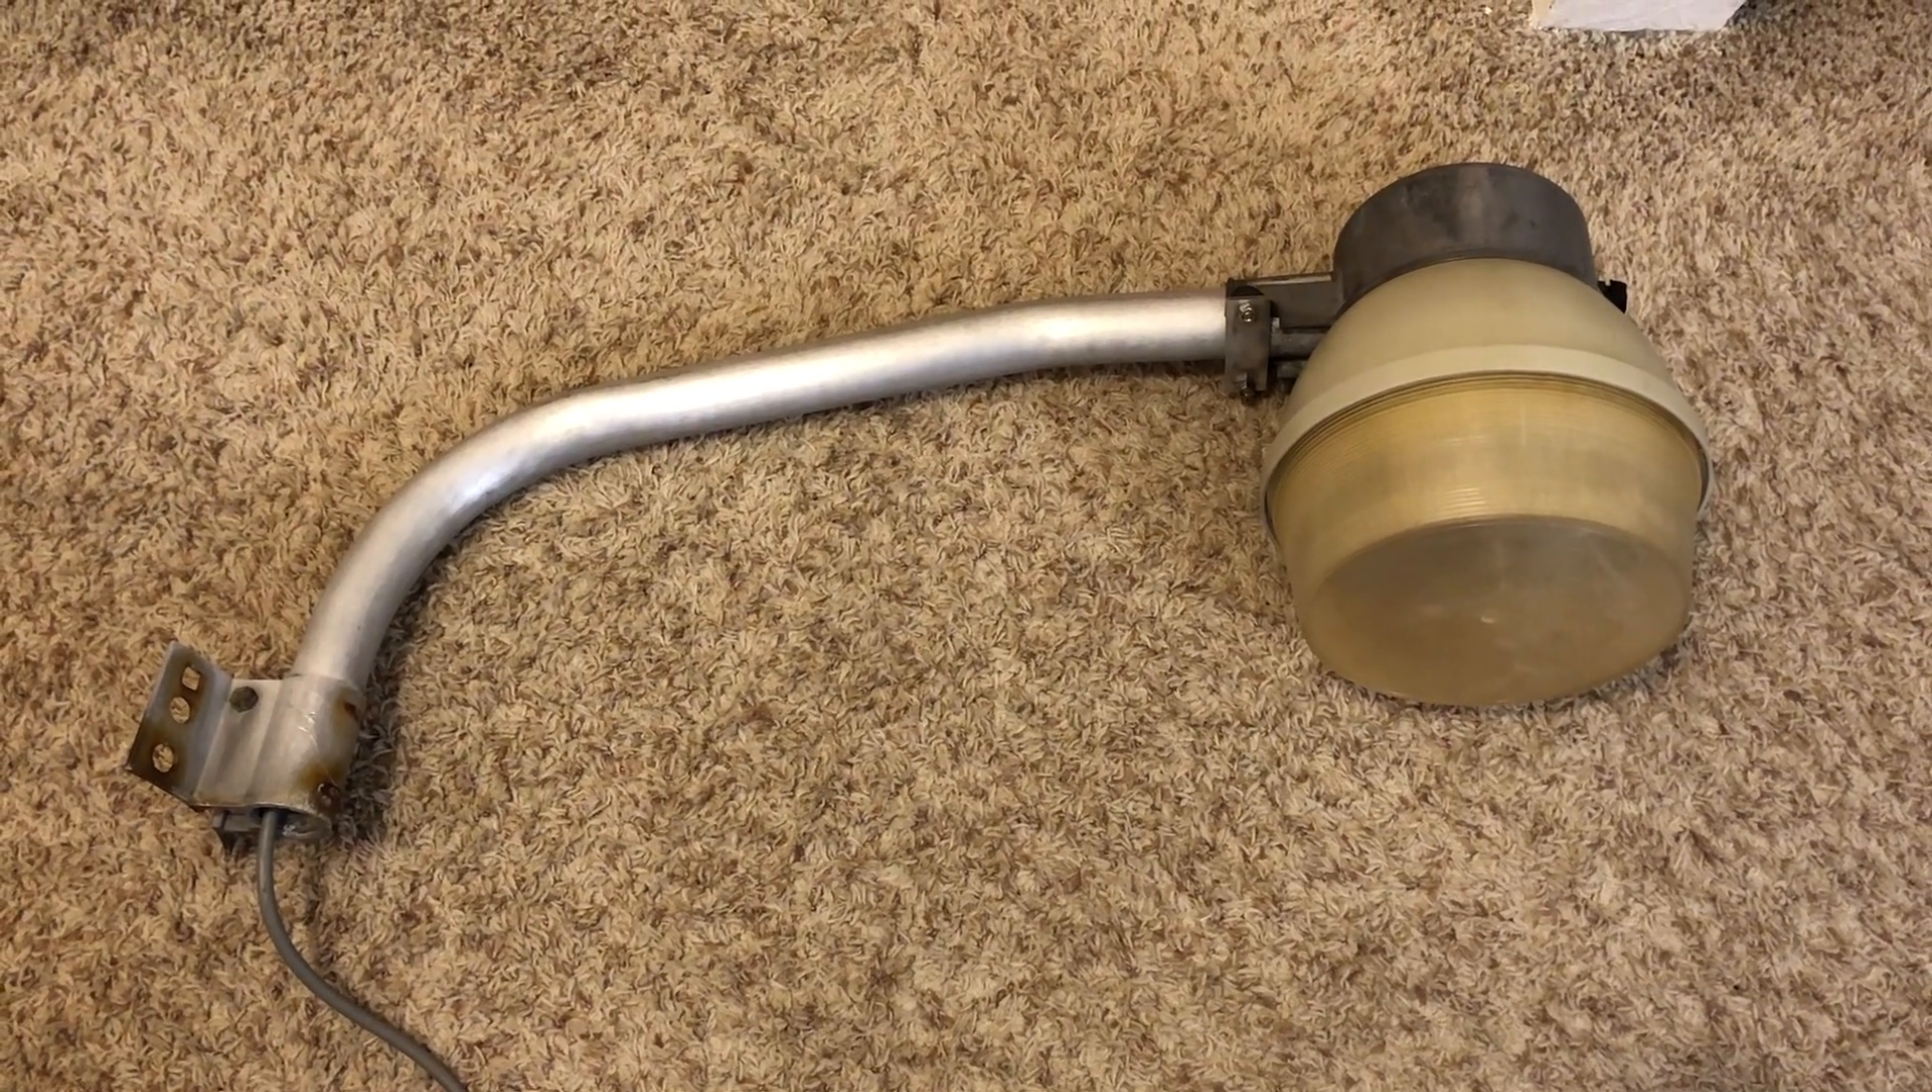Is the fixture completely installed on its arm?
Yes.